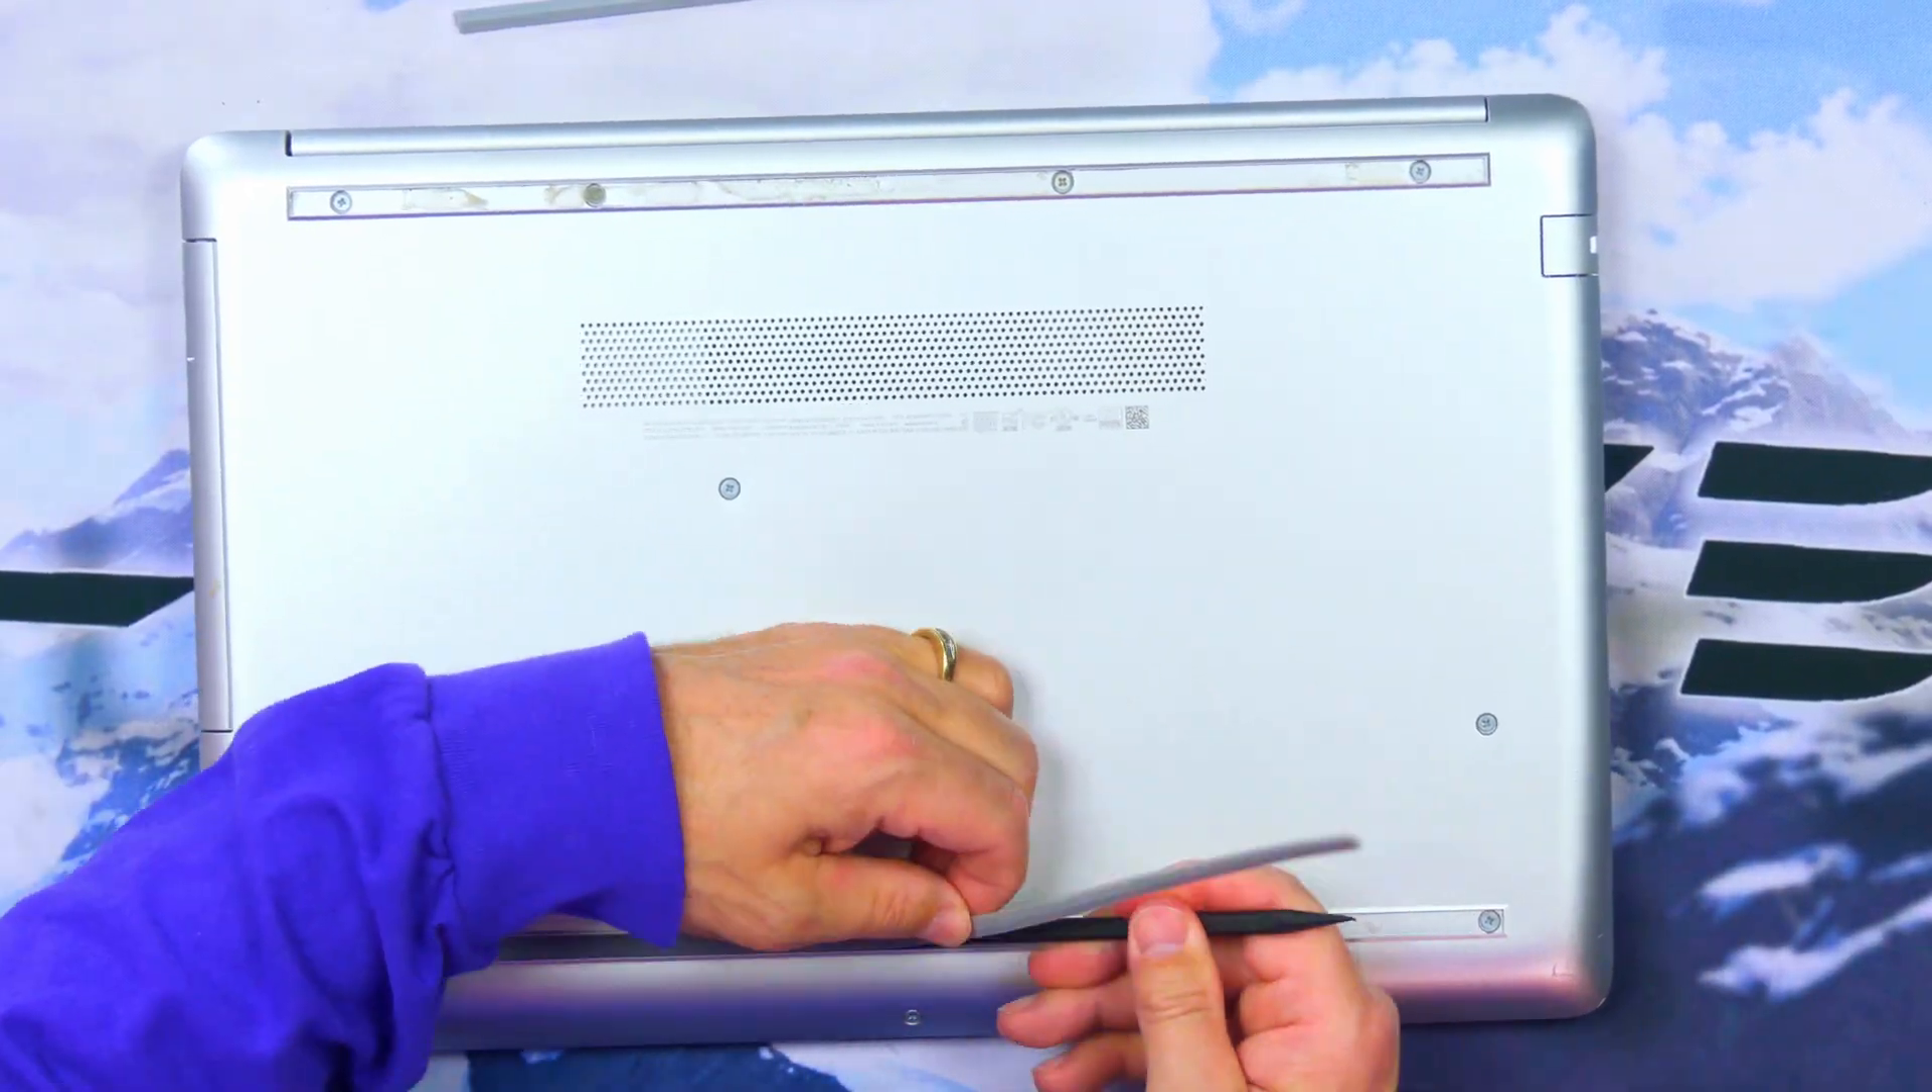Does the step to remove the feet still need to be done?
Yes.